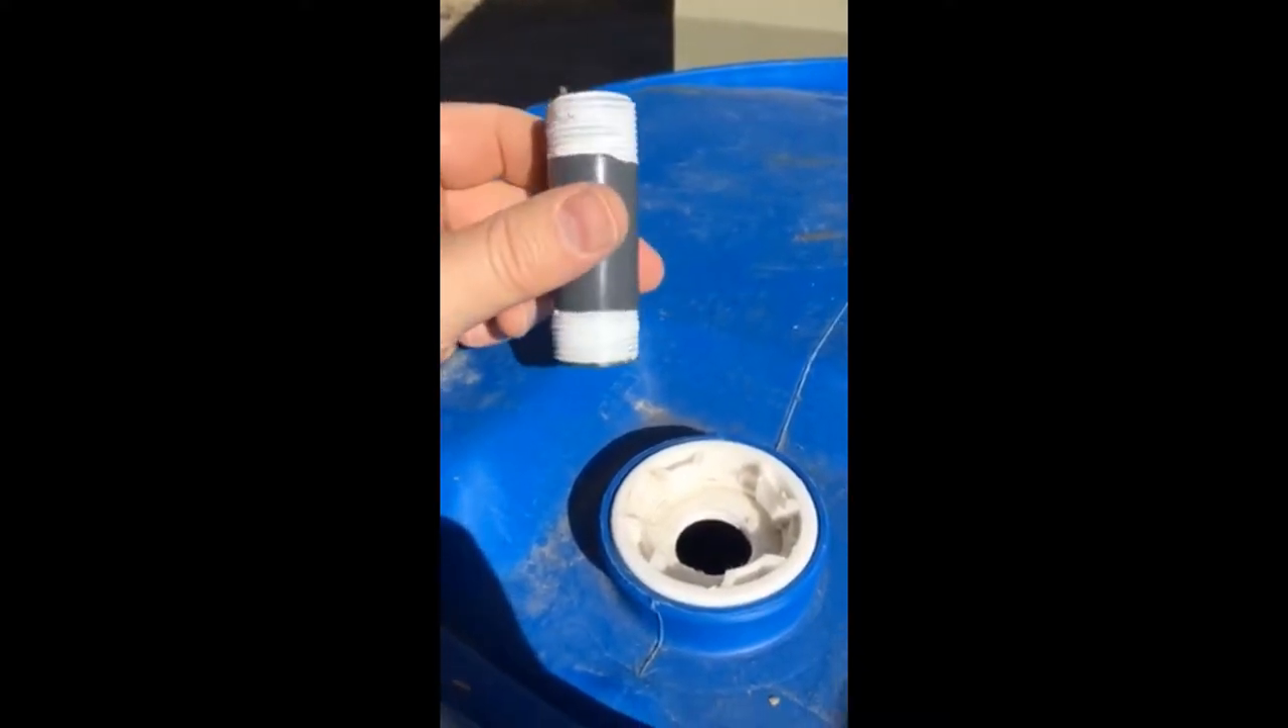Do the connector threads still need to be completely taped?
No.